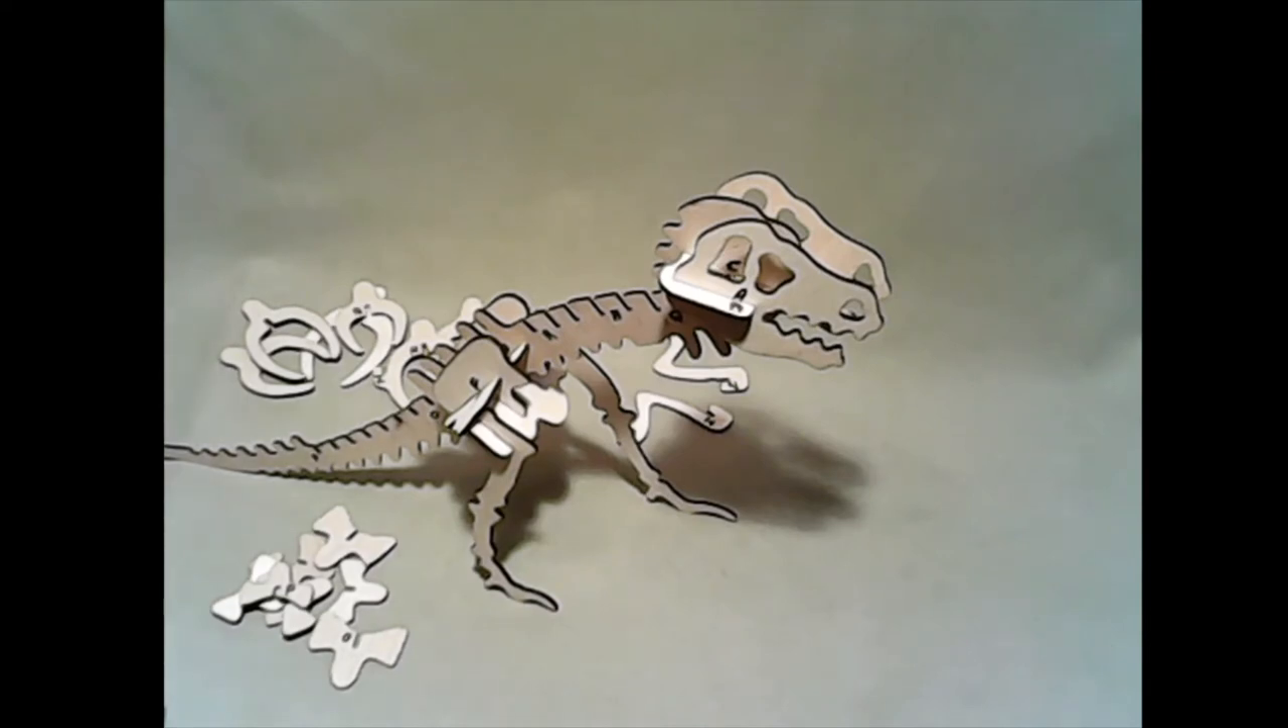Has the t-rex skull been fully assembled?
Yes.